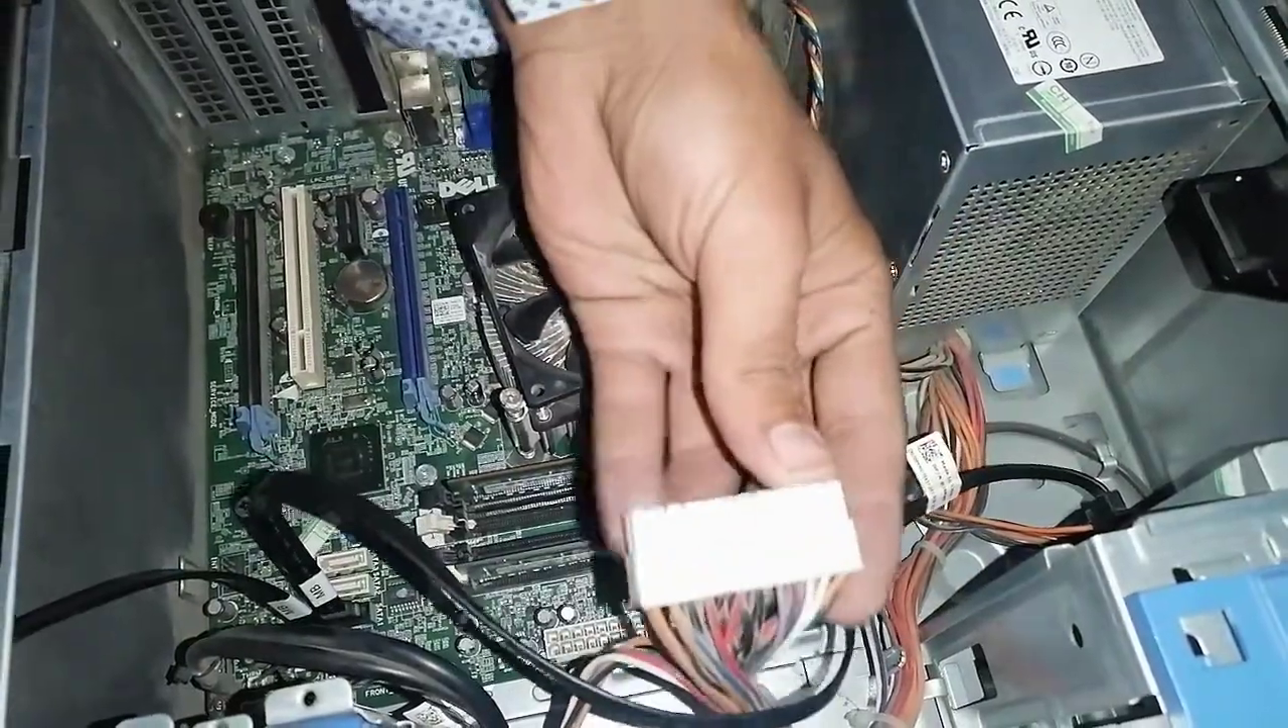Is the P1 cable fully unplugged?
Yes.